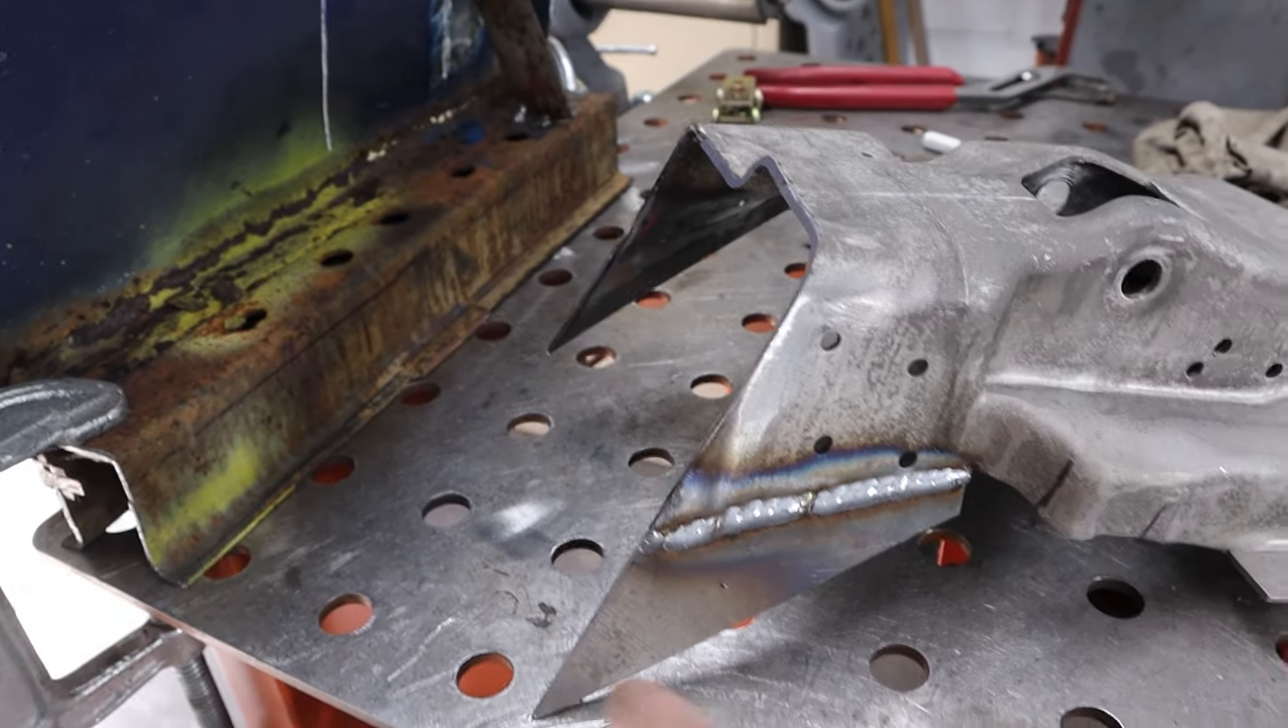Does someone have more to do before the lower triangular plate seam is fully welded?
No.